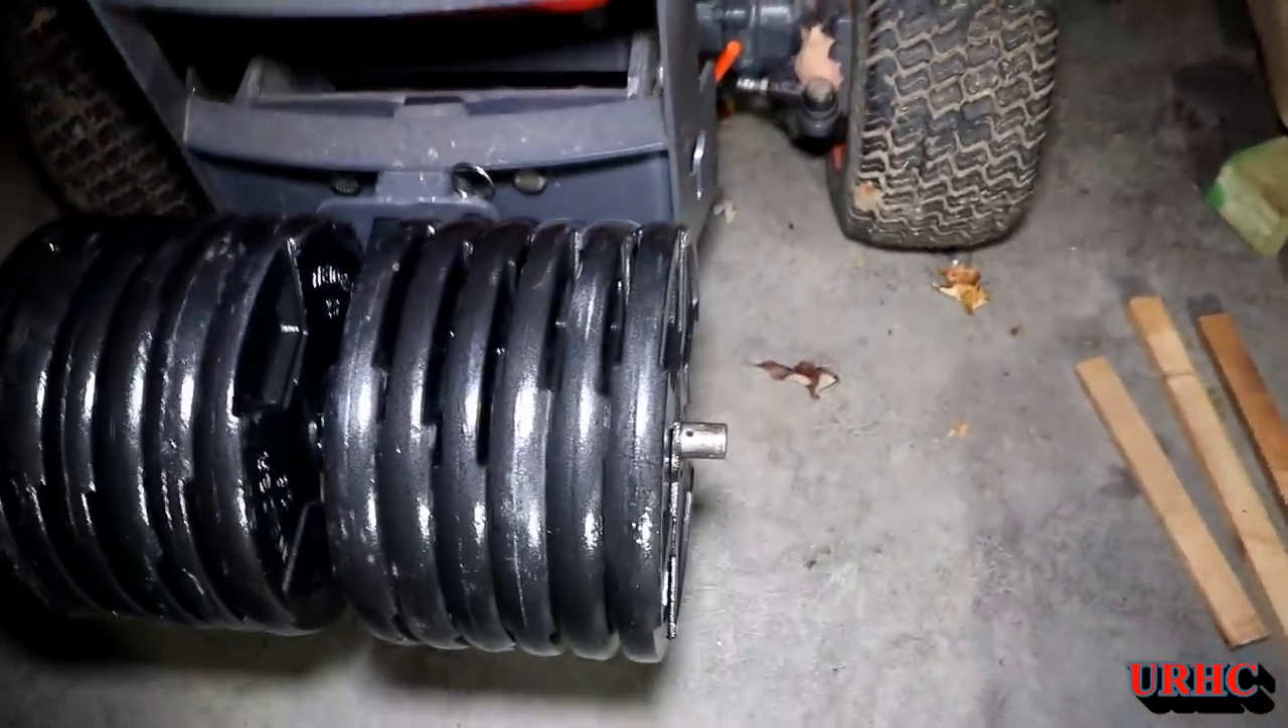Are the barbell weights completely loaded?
Yes.